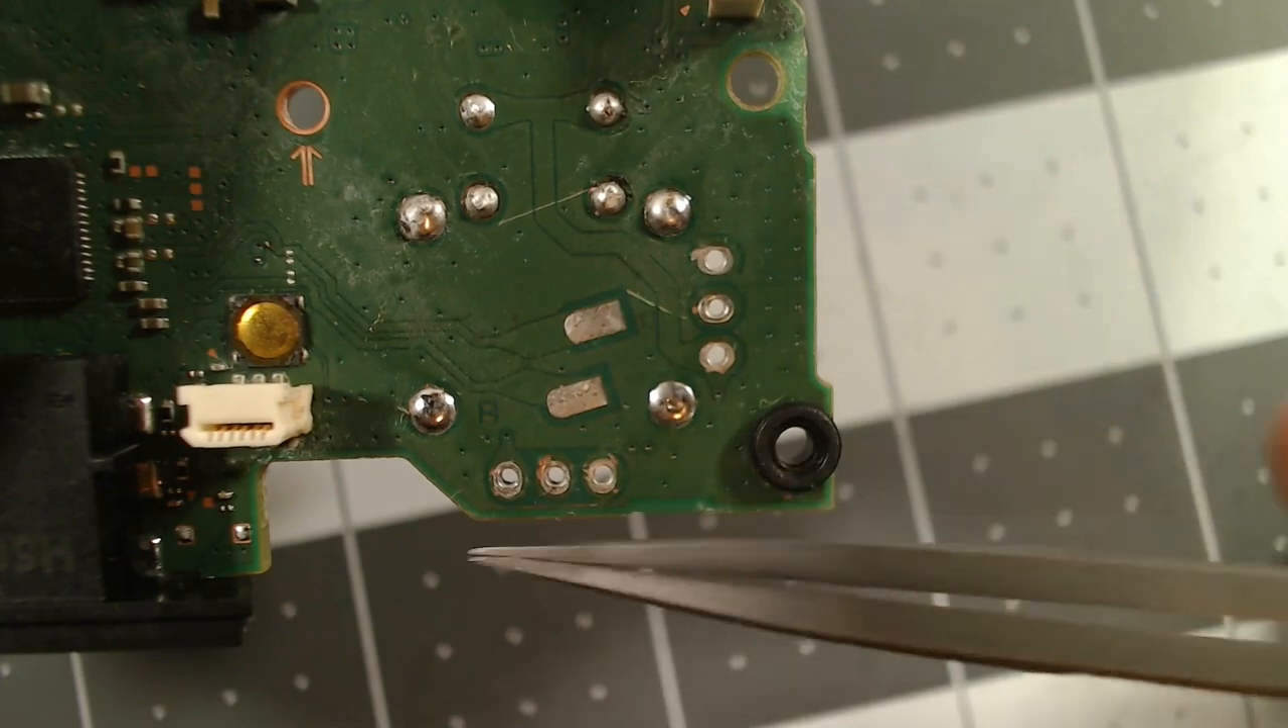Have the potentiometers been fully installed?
No.